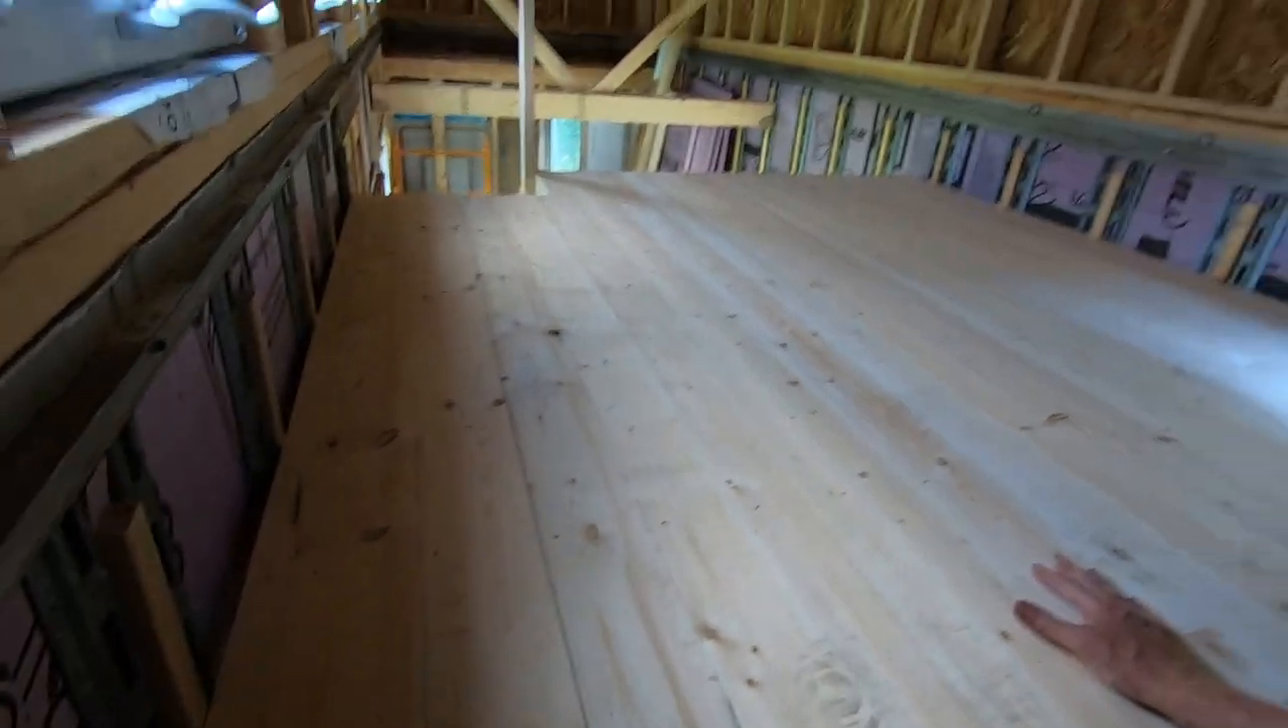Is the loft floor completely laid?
Yes.